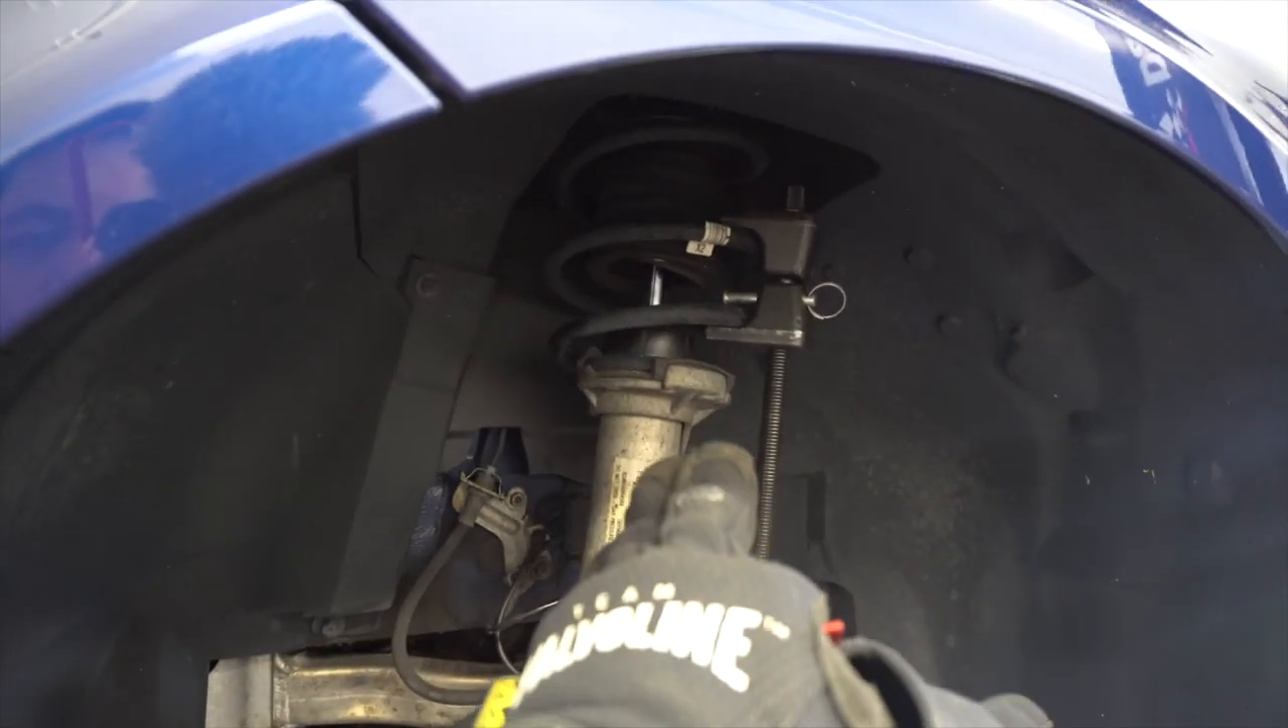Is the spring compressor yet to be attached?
No.